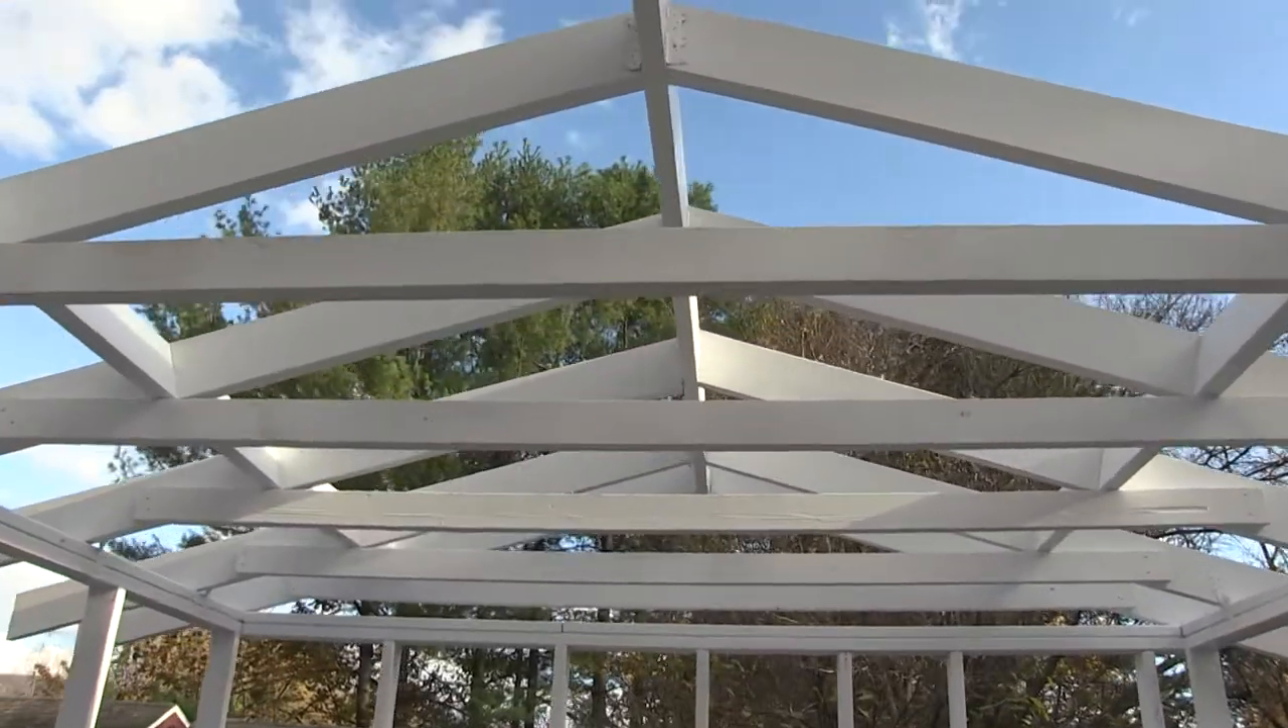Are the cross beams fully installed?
Yes.